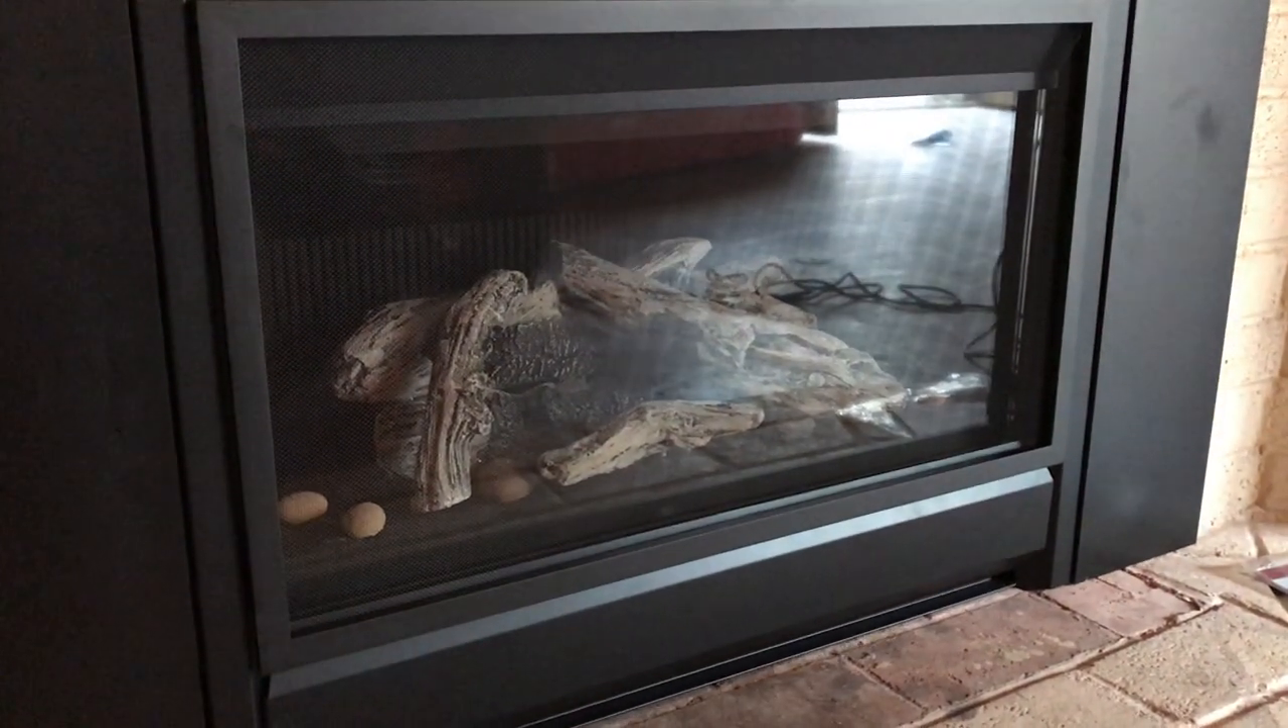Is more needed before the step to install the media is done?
No.